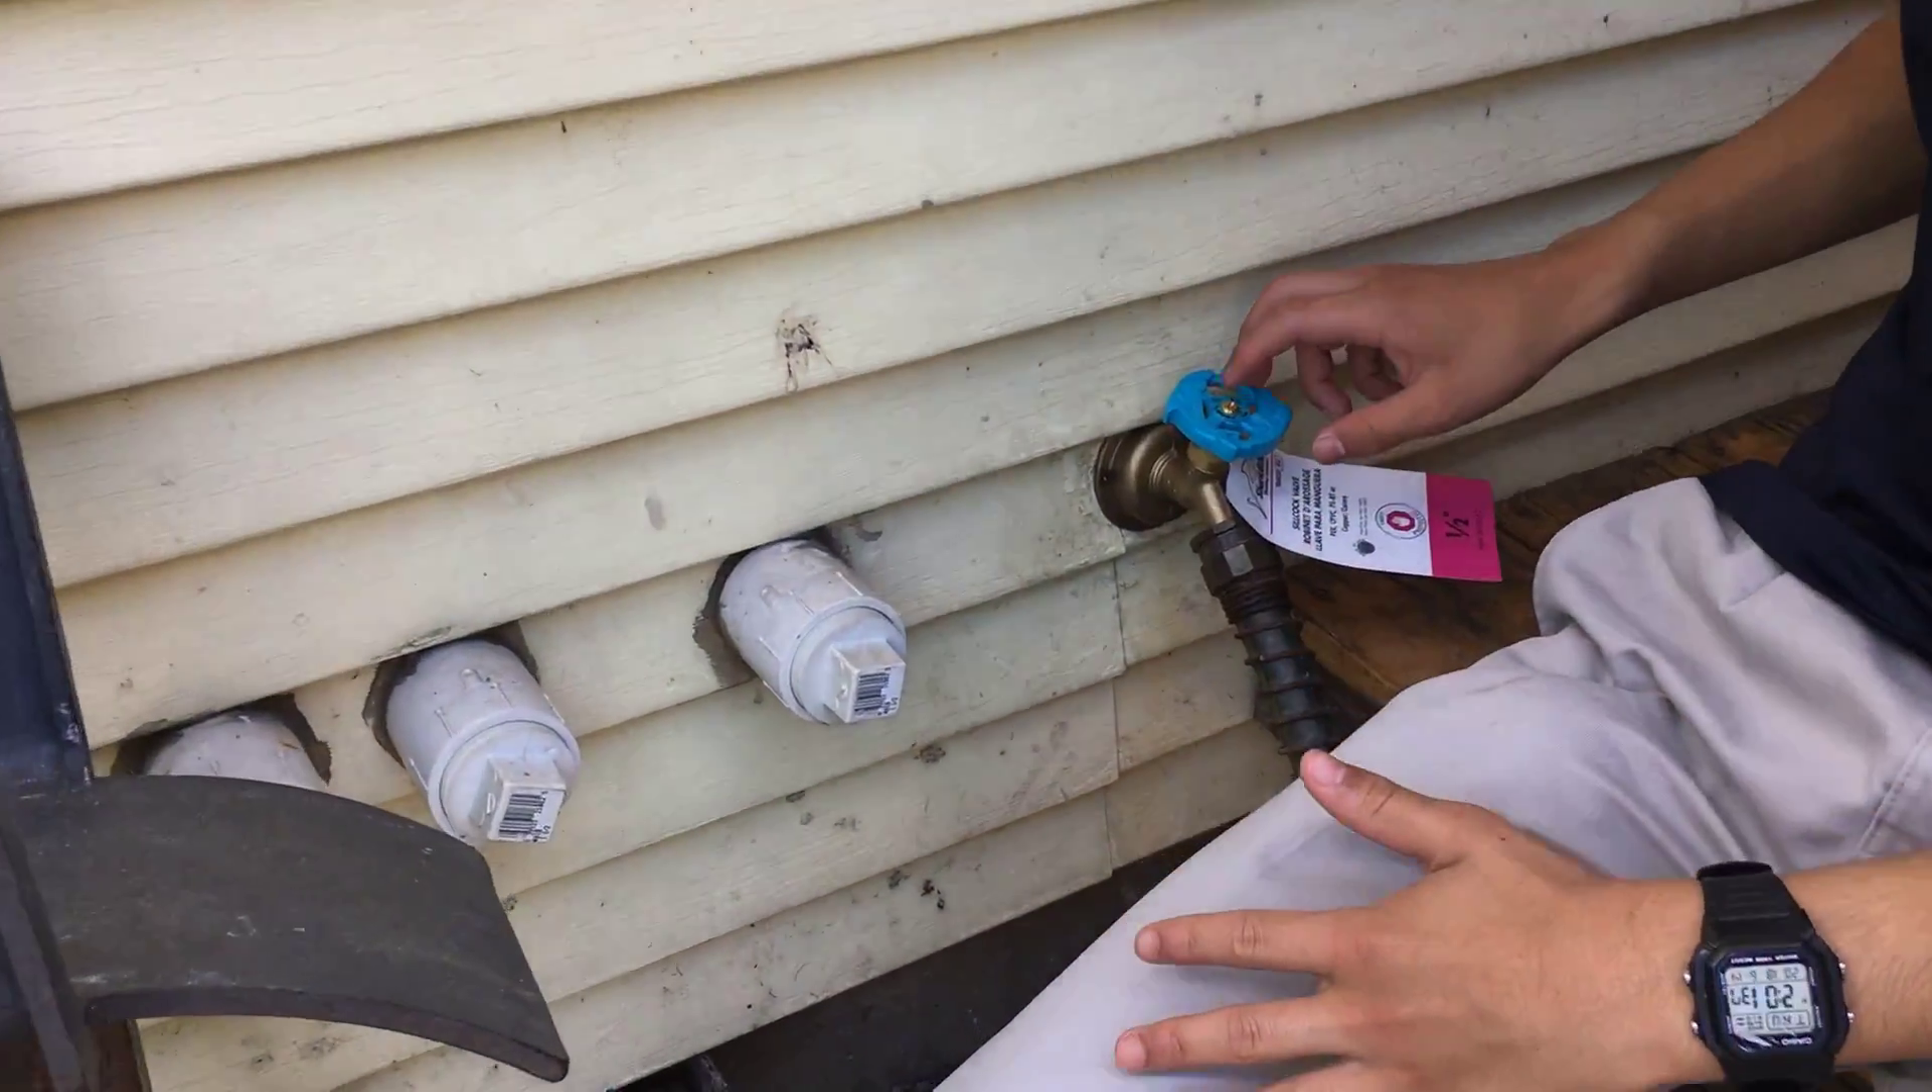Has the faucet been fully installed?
Yes.